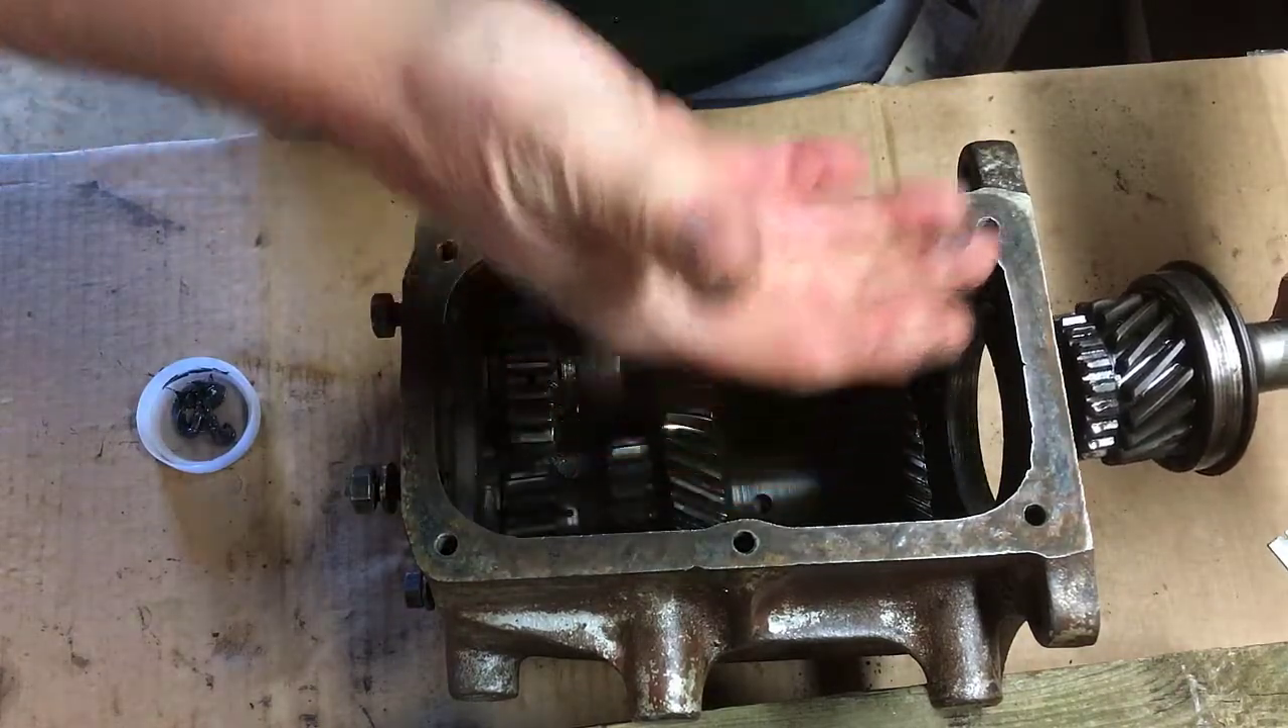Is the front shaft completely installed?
No.